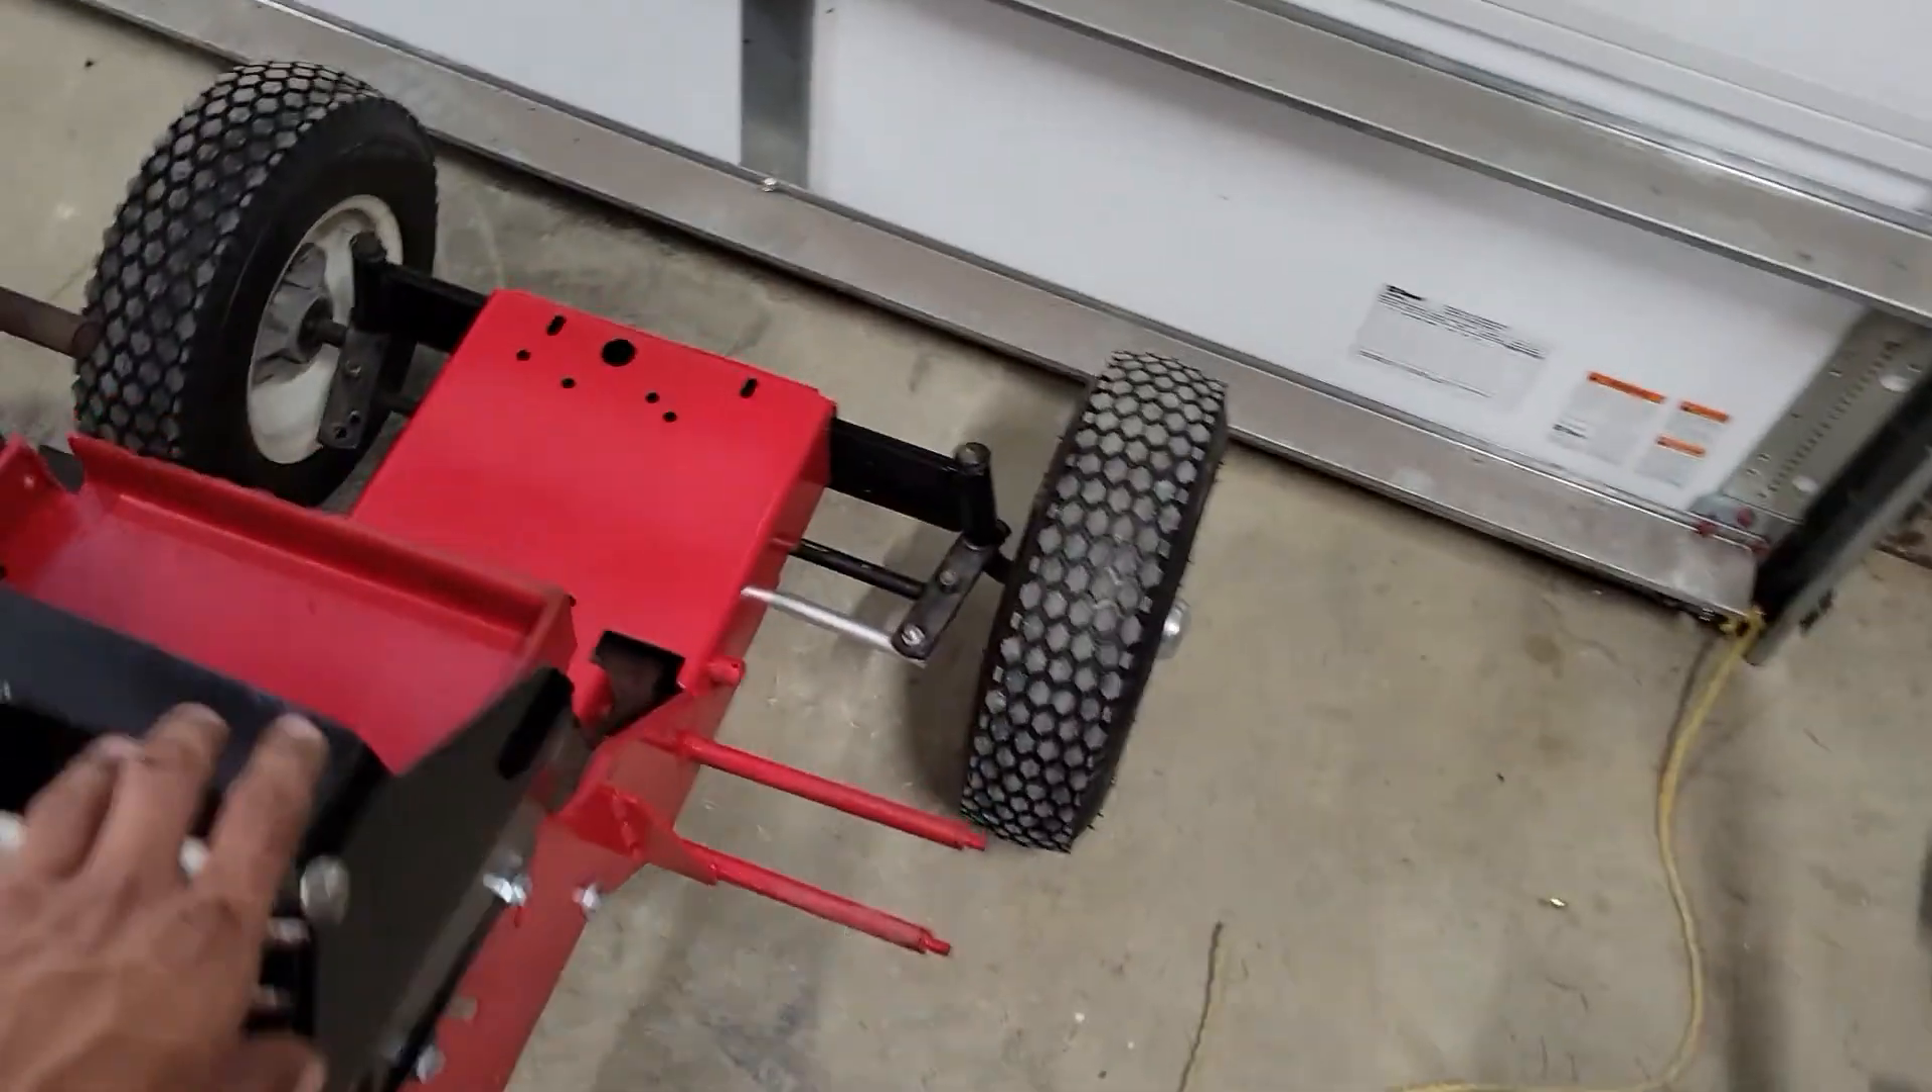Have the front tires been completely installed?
Yes.